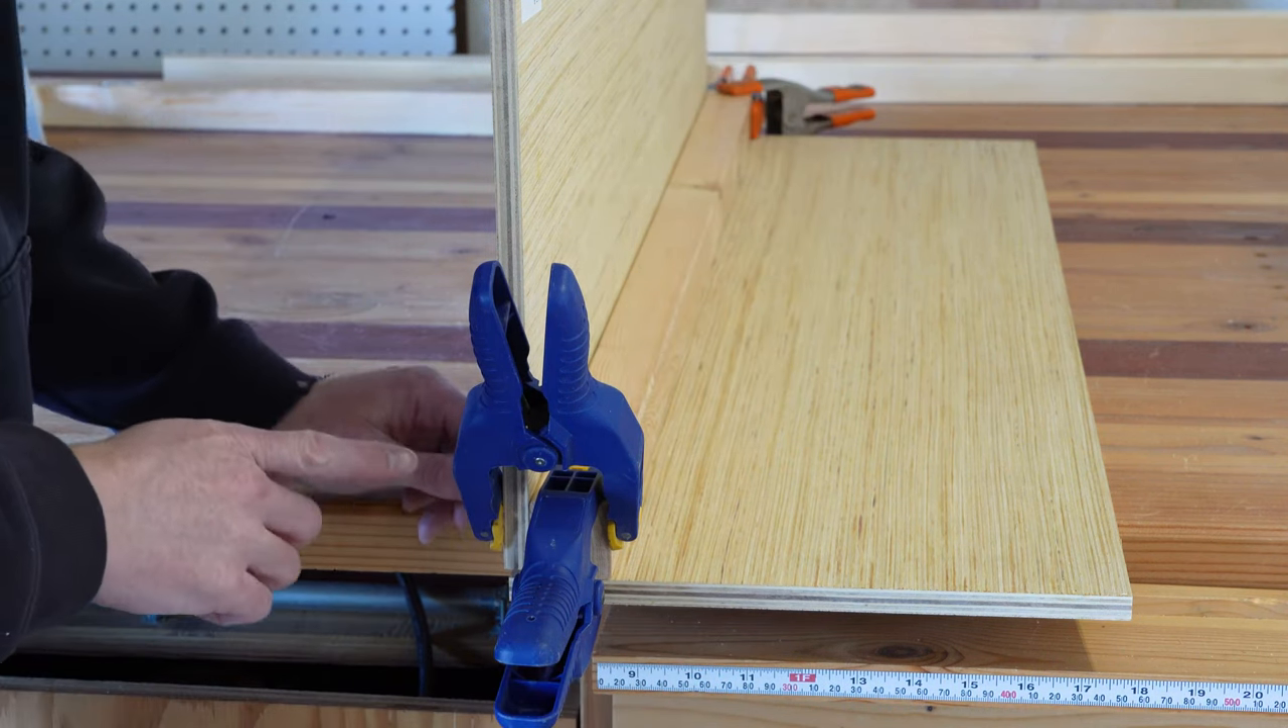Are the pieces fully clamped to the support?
Yes.